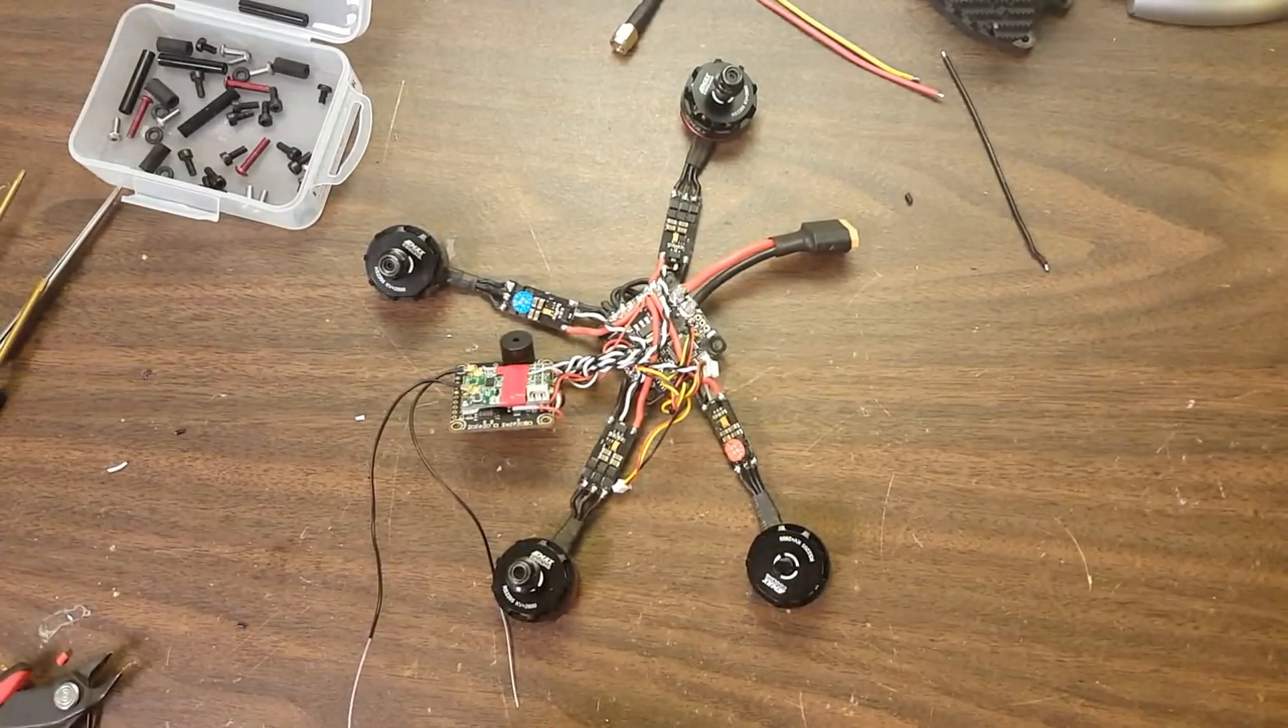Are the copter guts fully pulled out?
Yes.